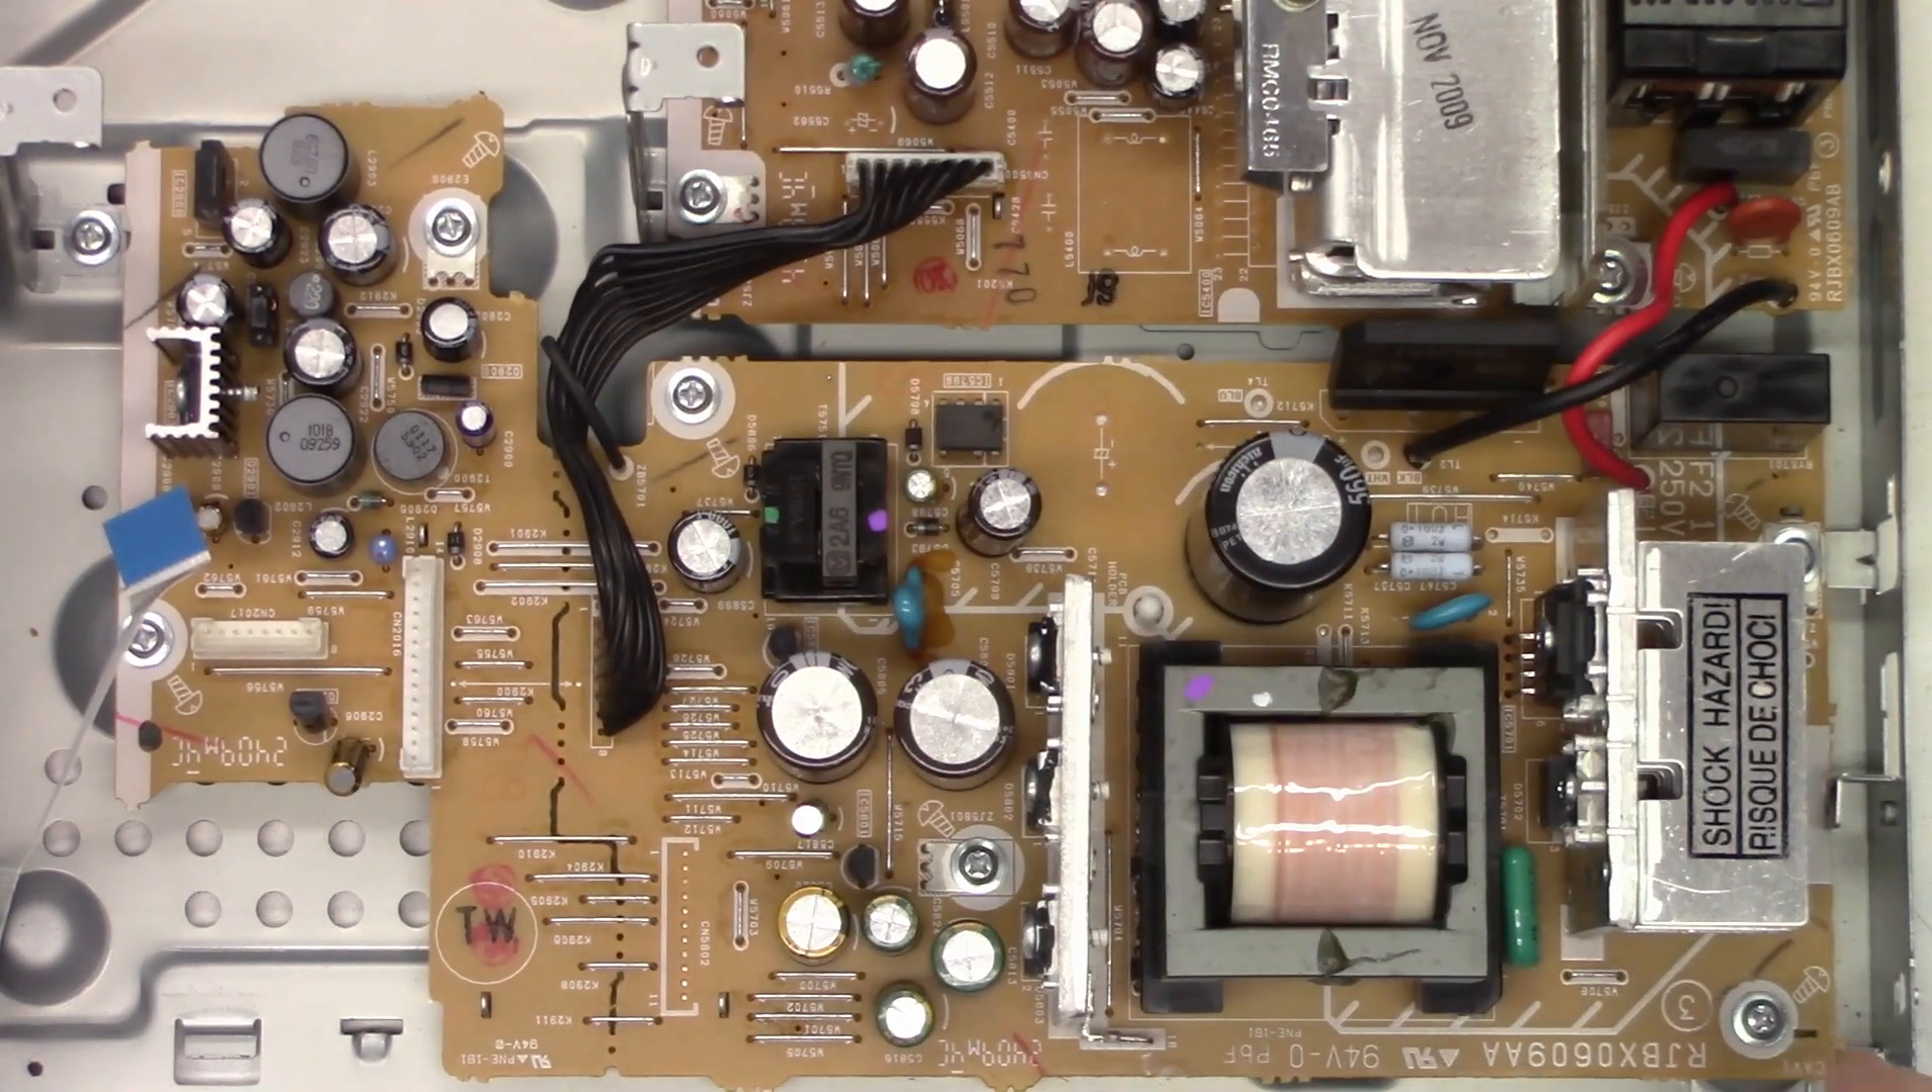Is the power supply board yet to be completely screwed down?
No.